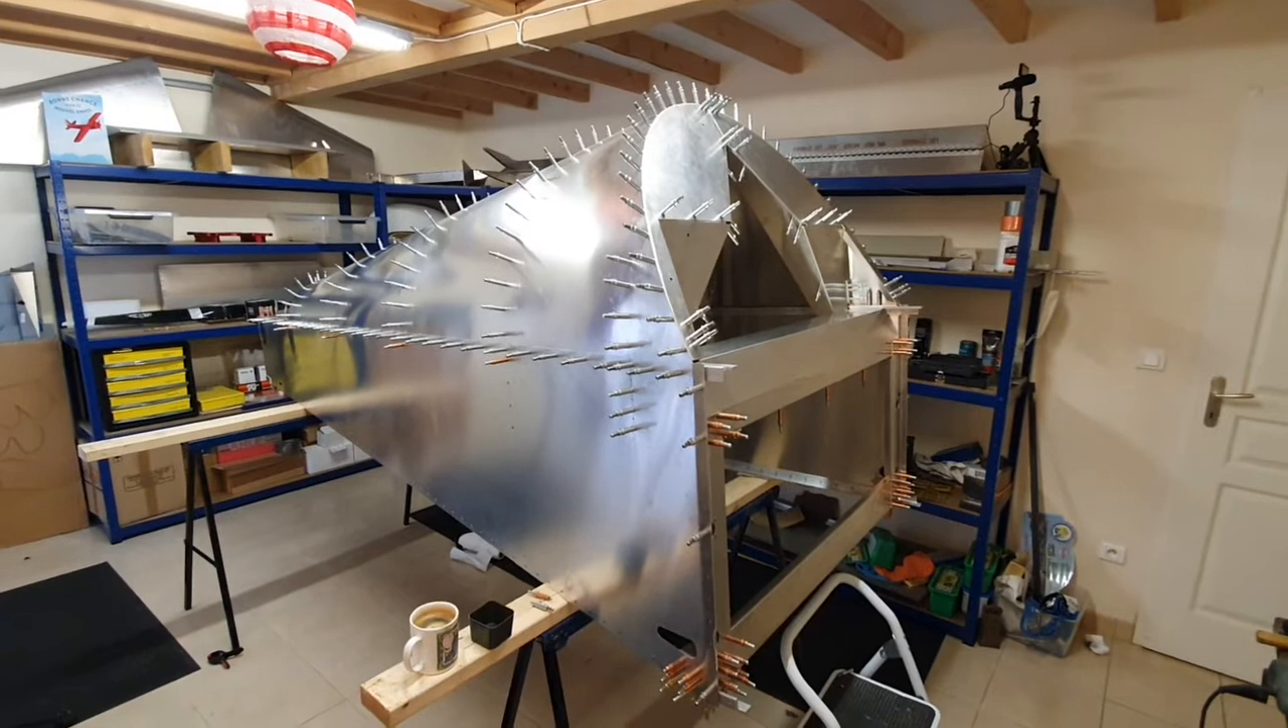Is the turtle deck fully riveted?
No.